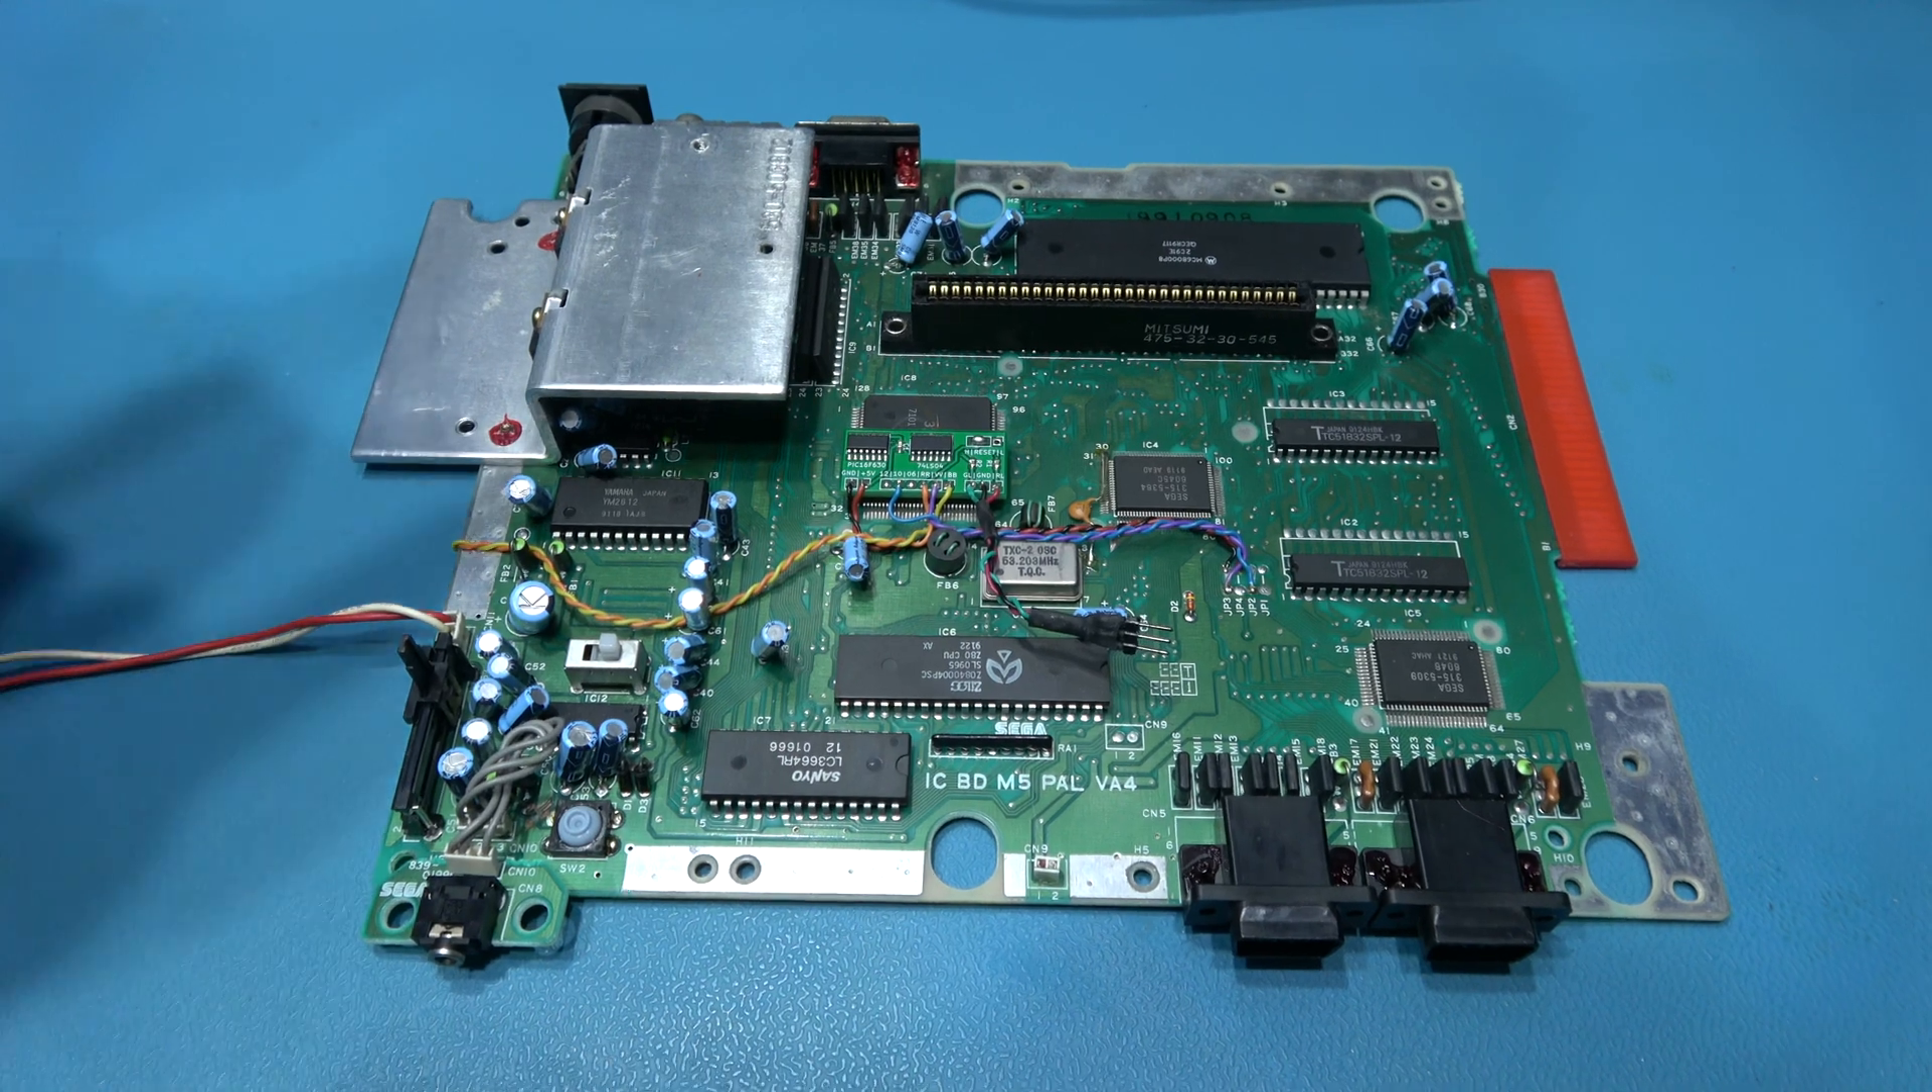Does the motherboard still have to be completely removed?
No.